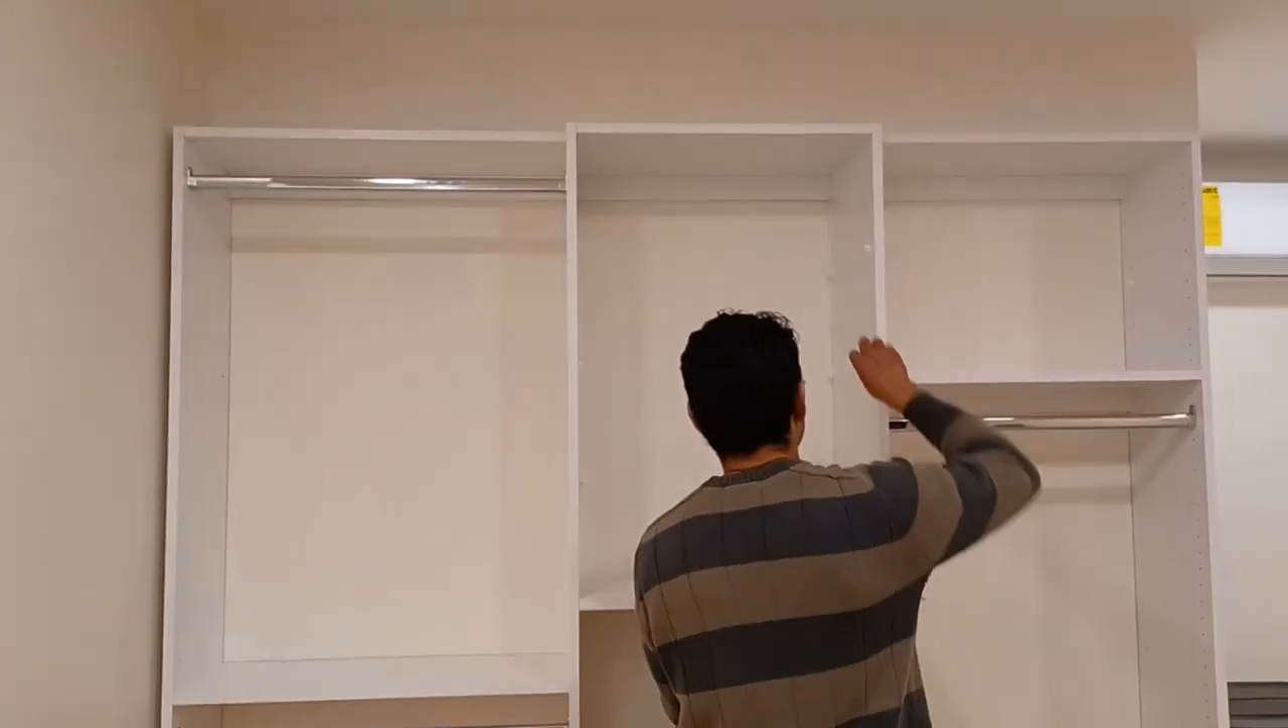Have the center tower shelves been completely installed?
No.